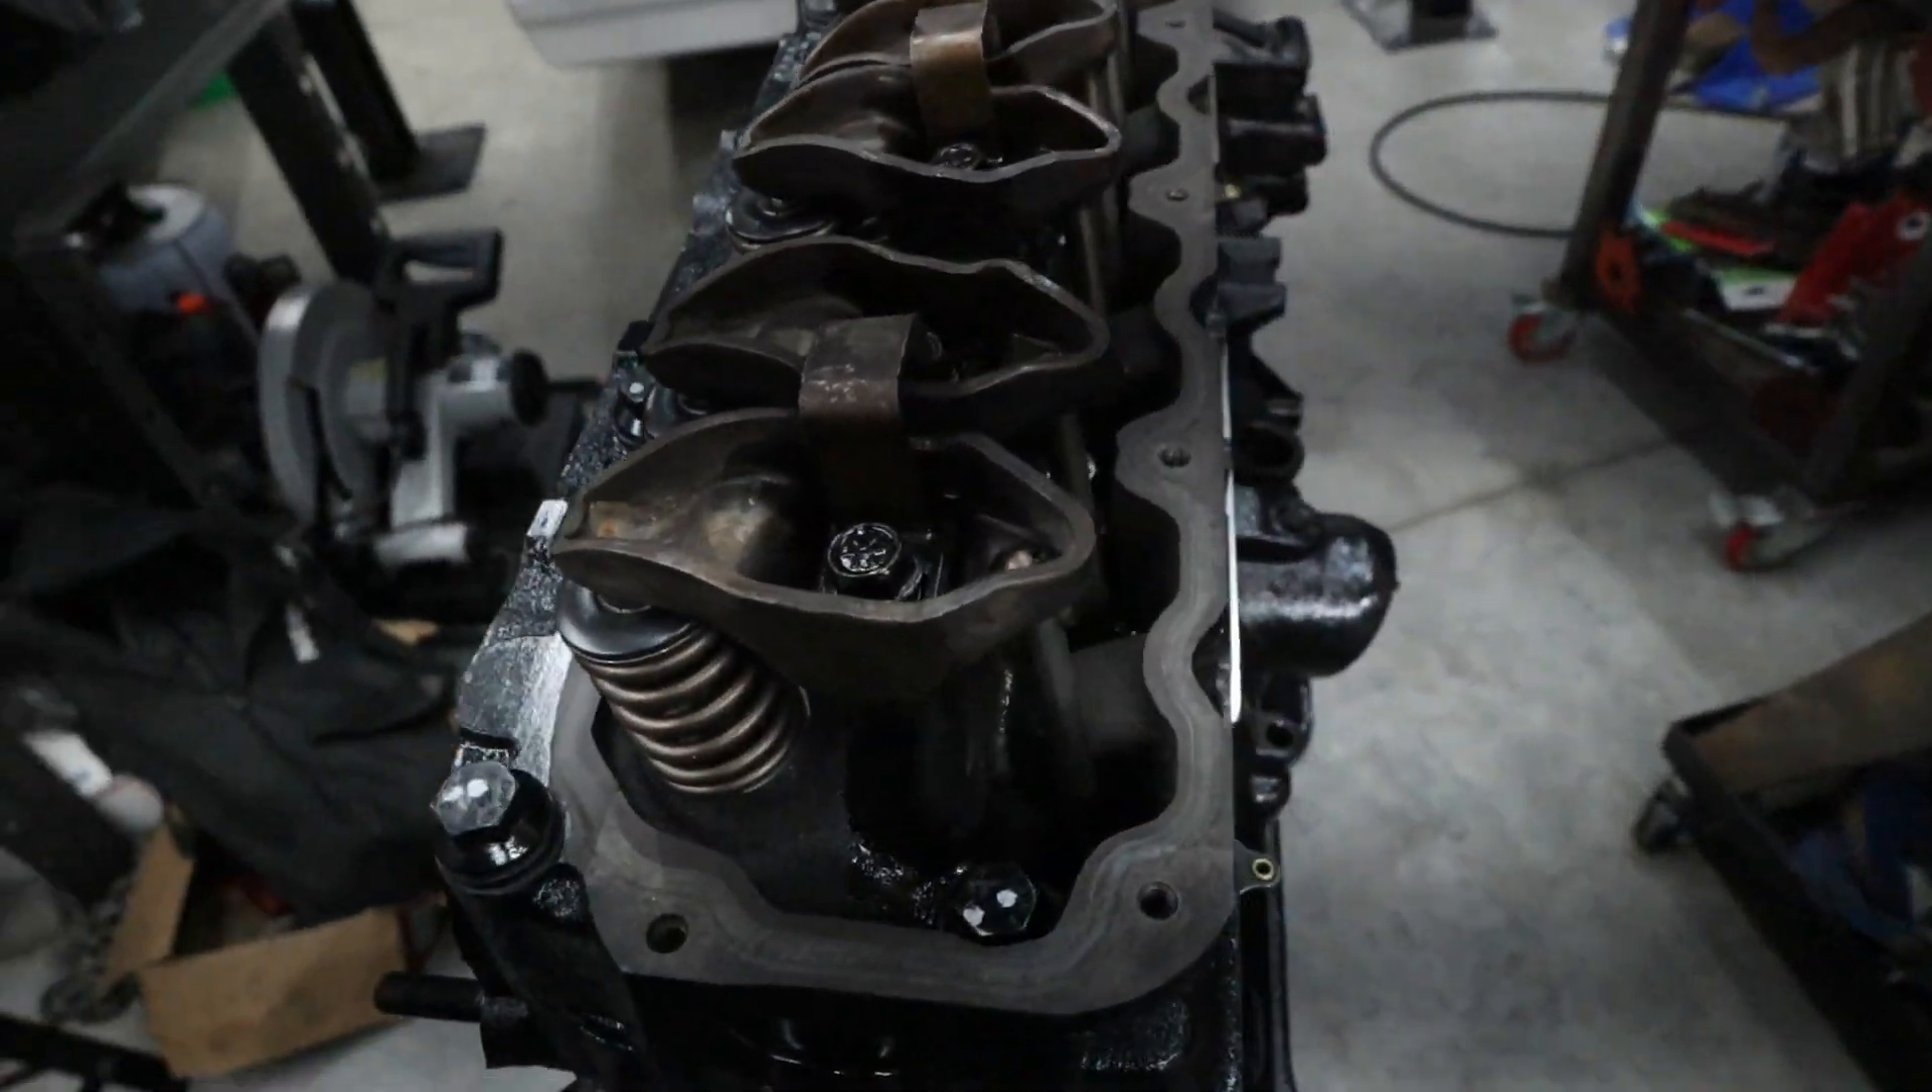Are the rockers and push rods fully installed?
Yes.